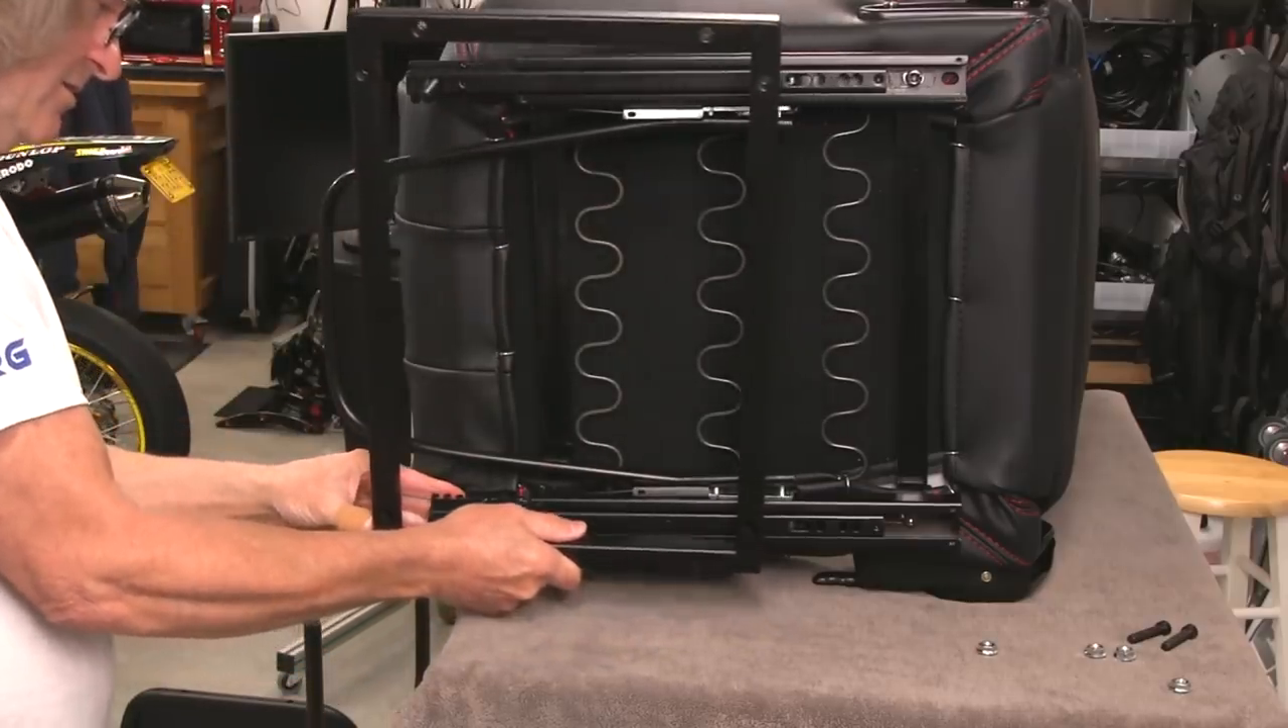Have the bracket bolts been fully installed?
No.